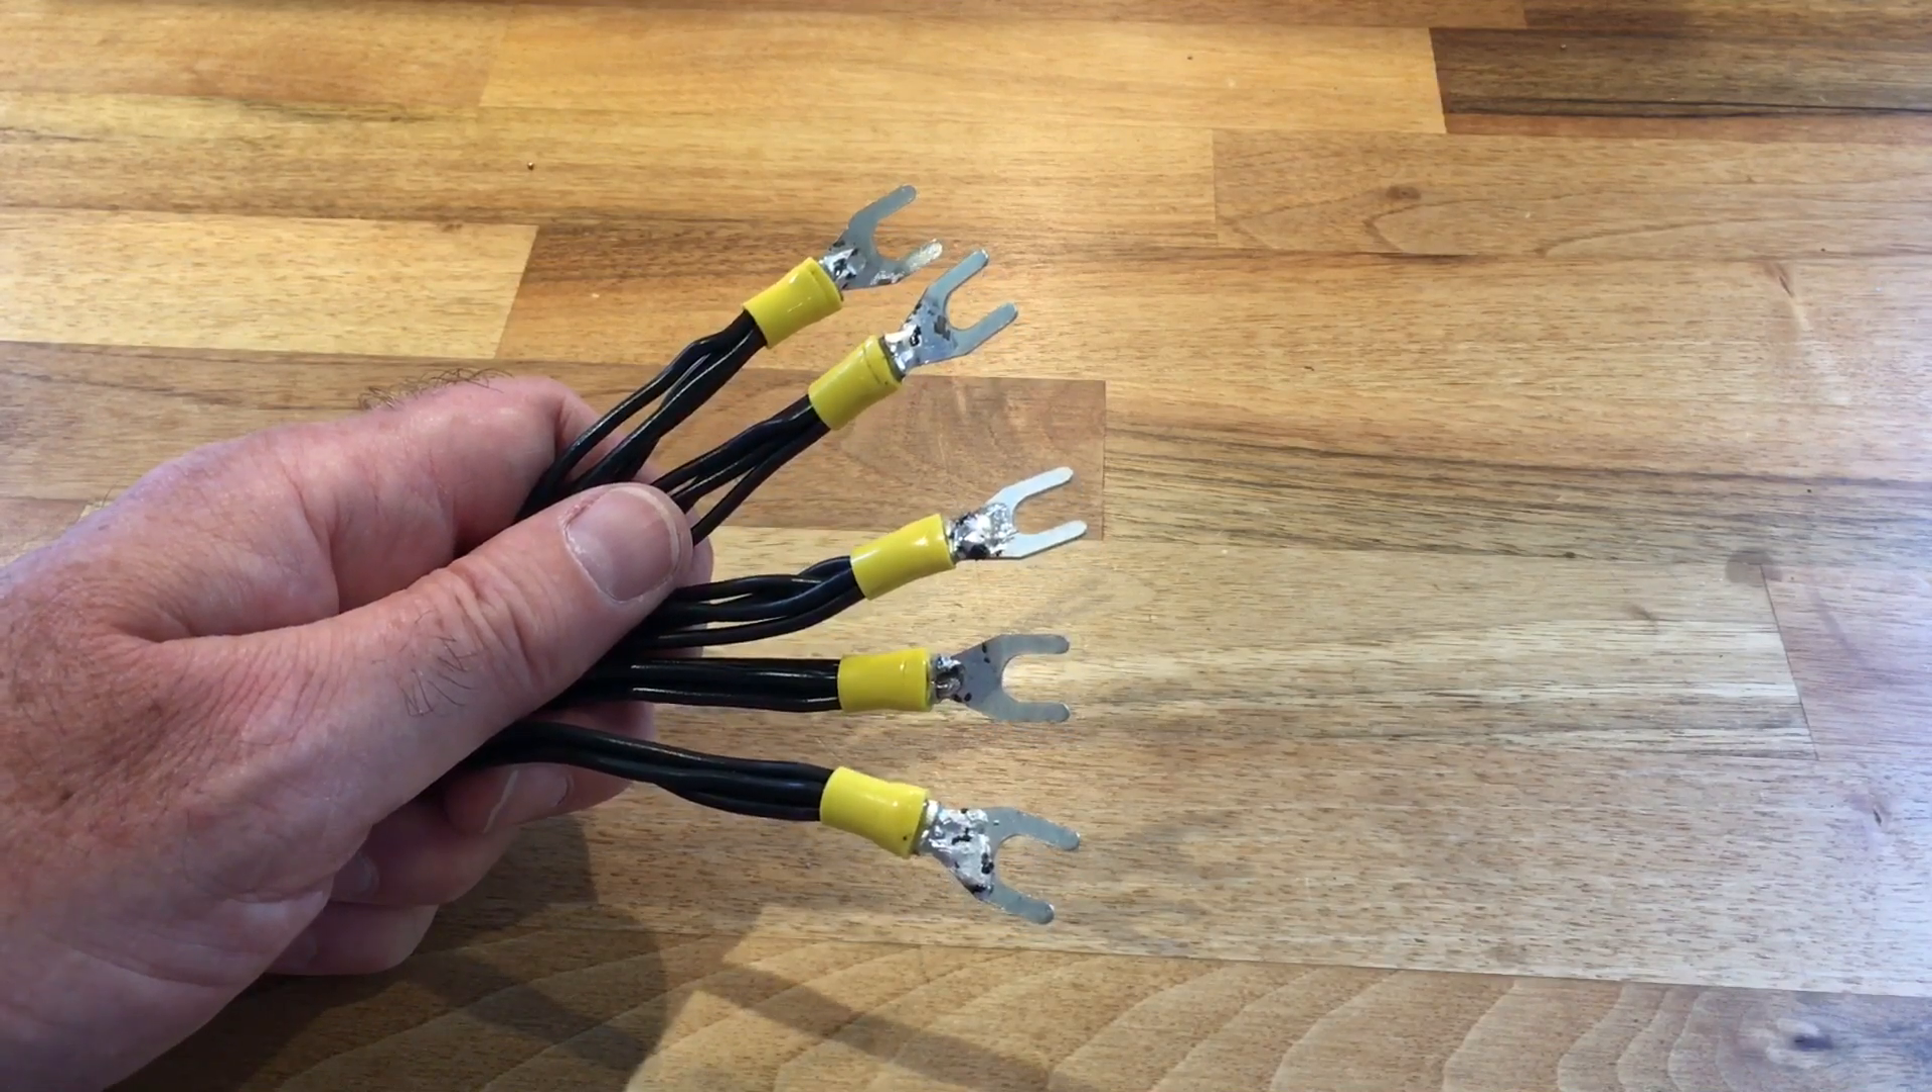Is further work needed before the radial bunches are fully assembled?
No.